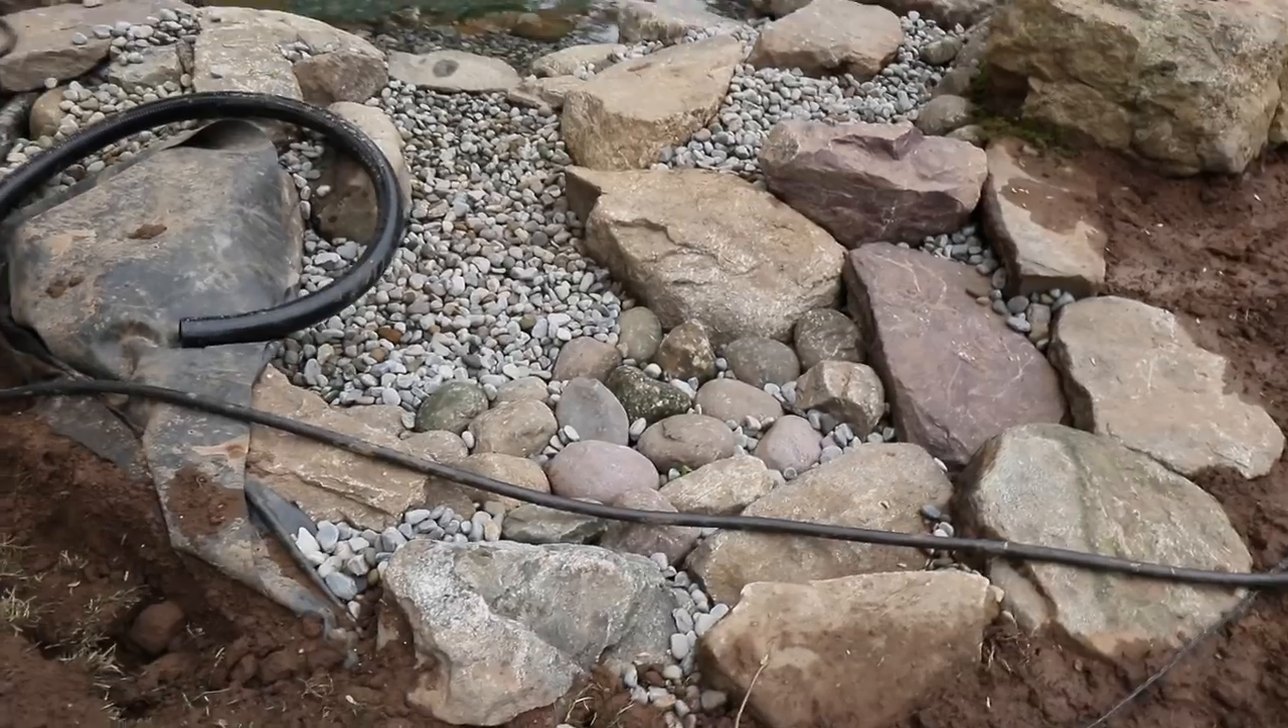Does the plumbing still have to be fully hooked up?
Yes.